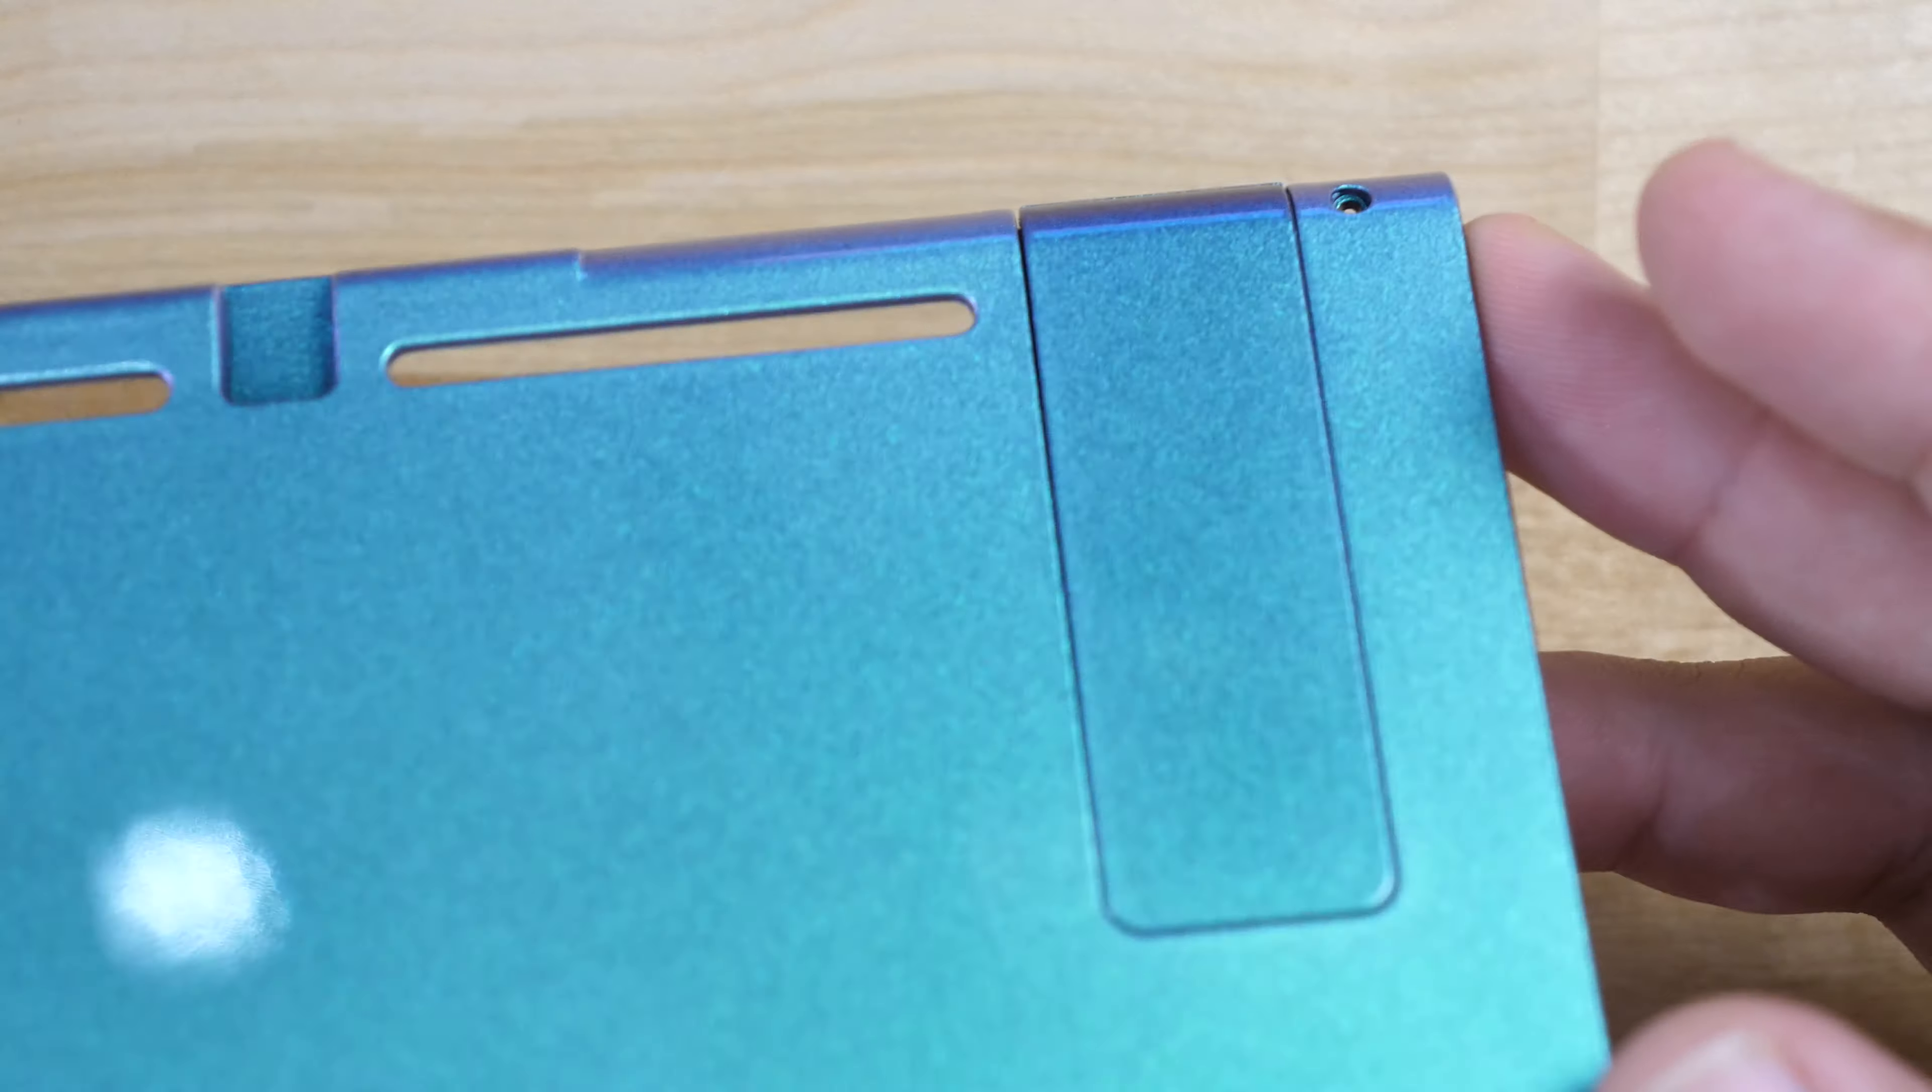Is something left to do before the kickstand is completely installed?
No.